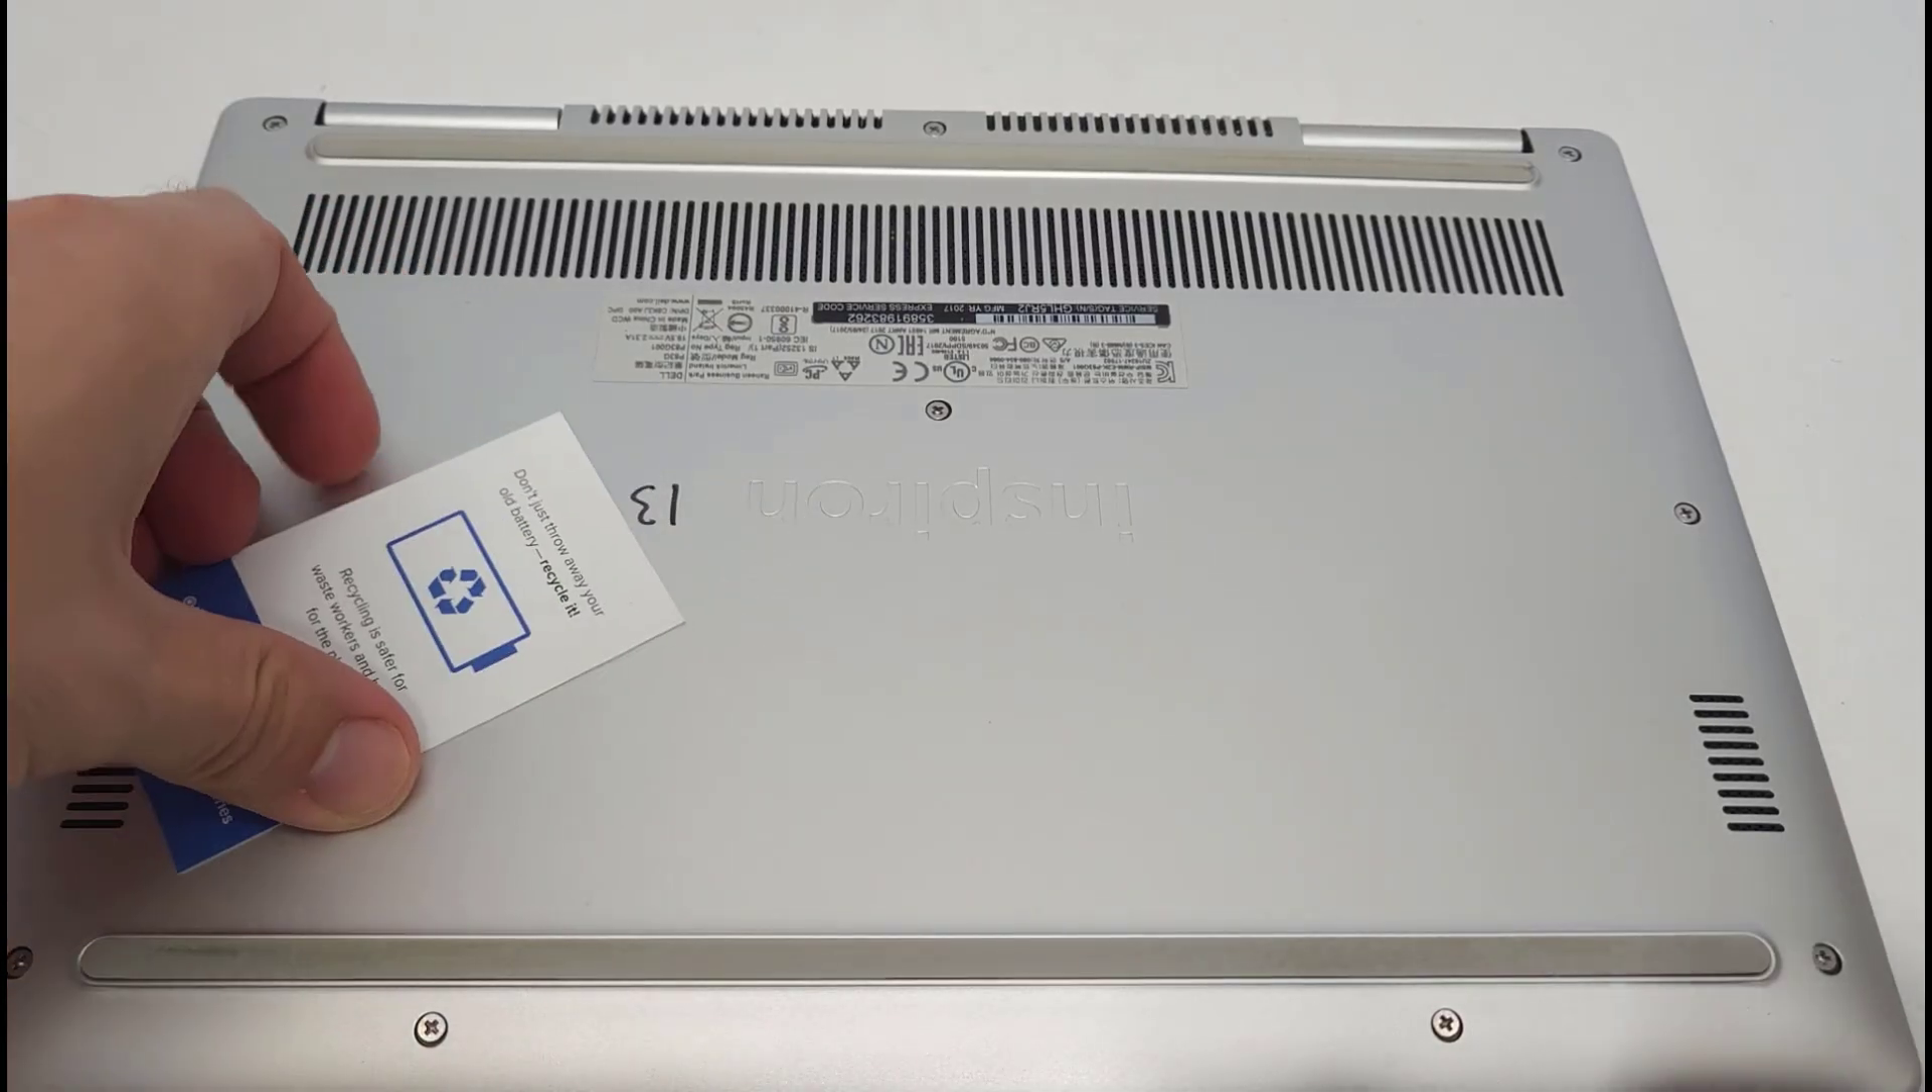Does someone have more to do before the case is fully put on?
No.